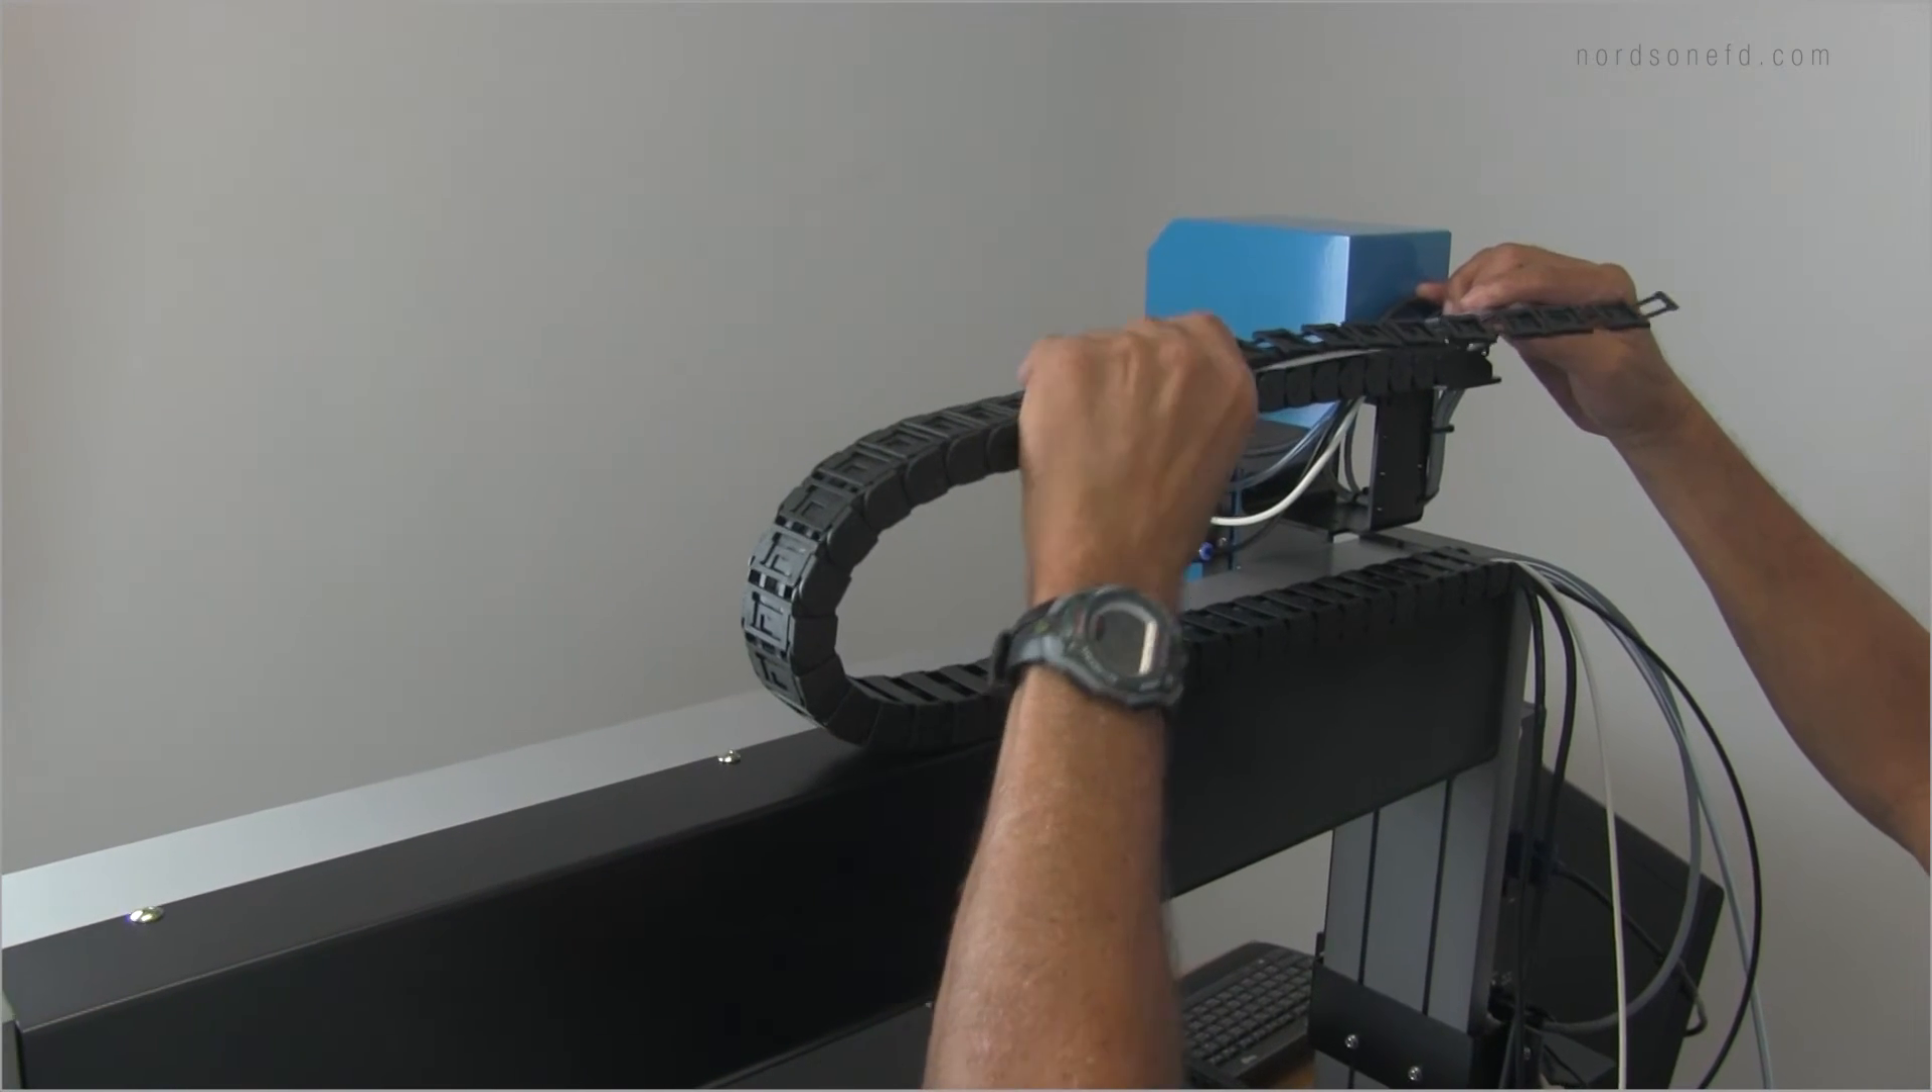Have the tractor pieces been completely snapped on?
No.